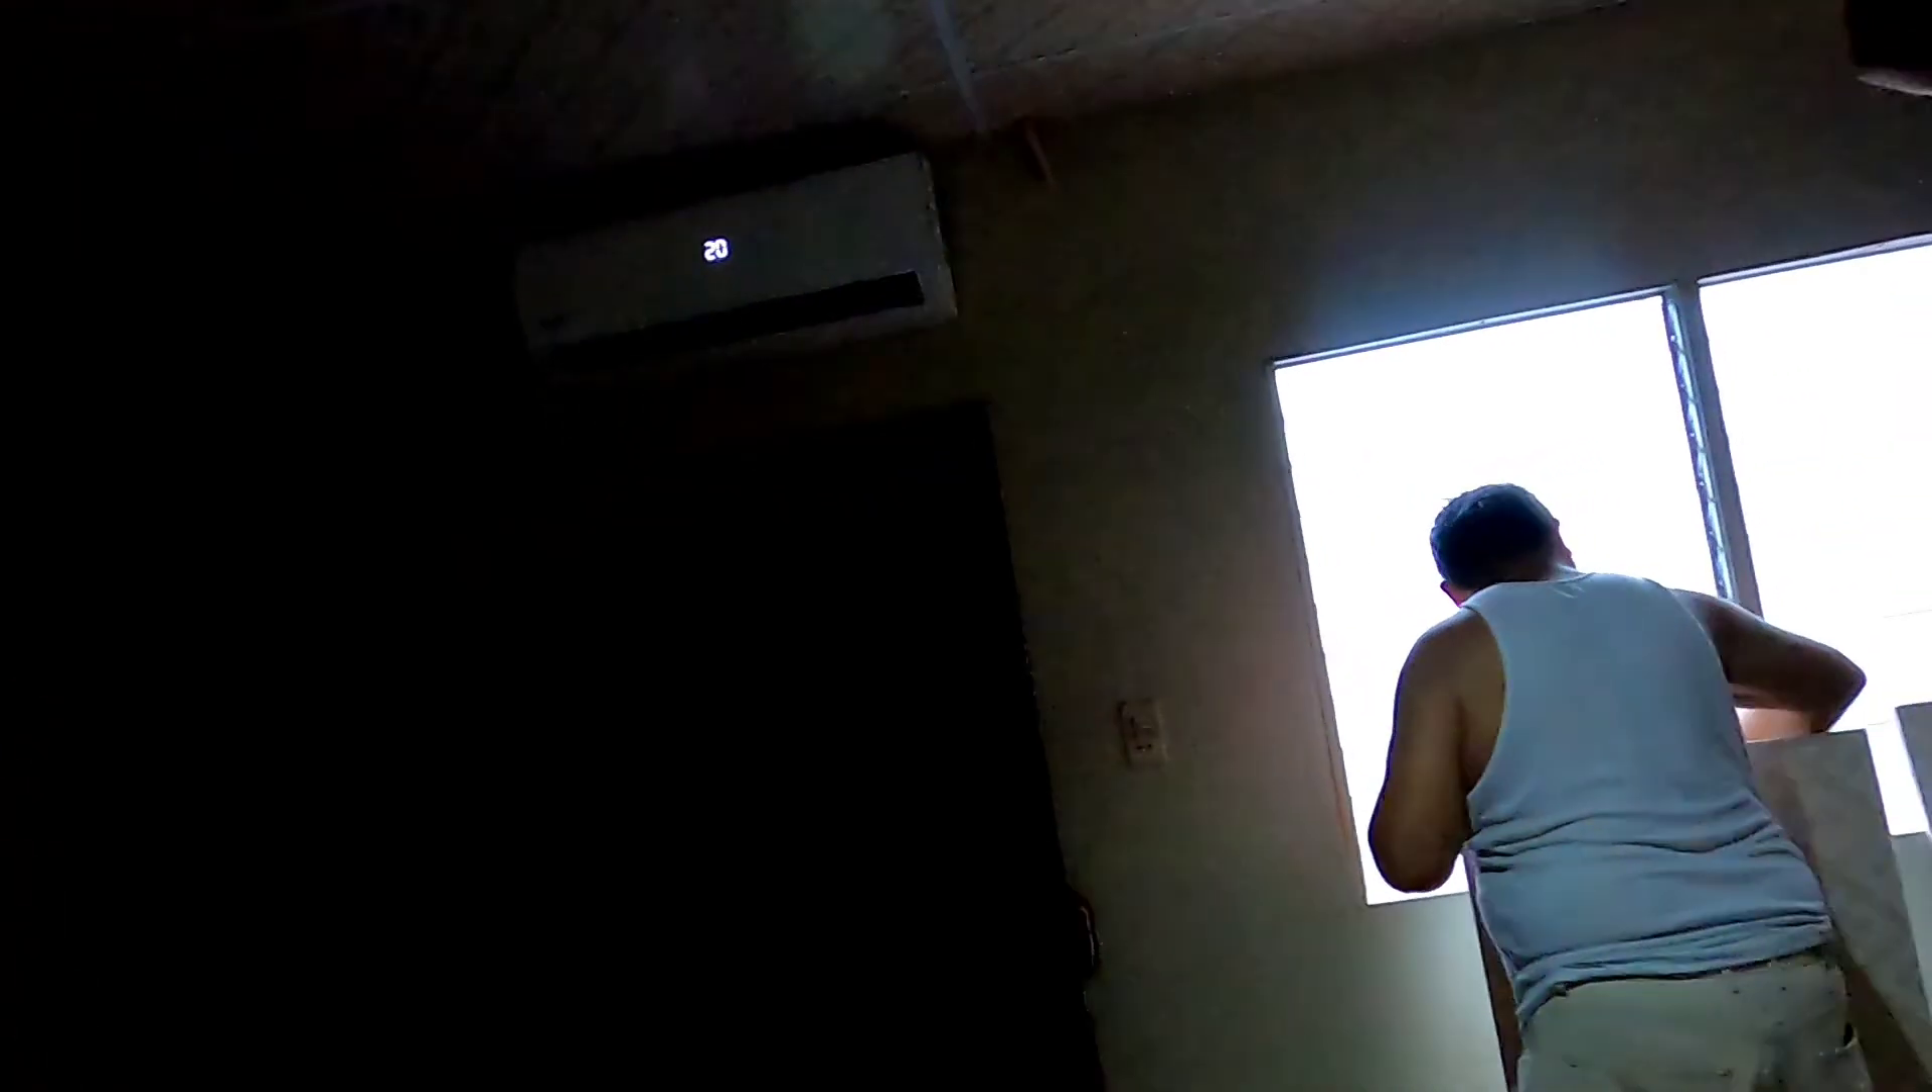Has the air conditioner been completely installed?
Yes.